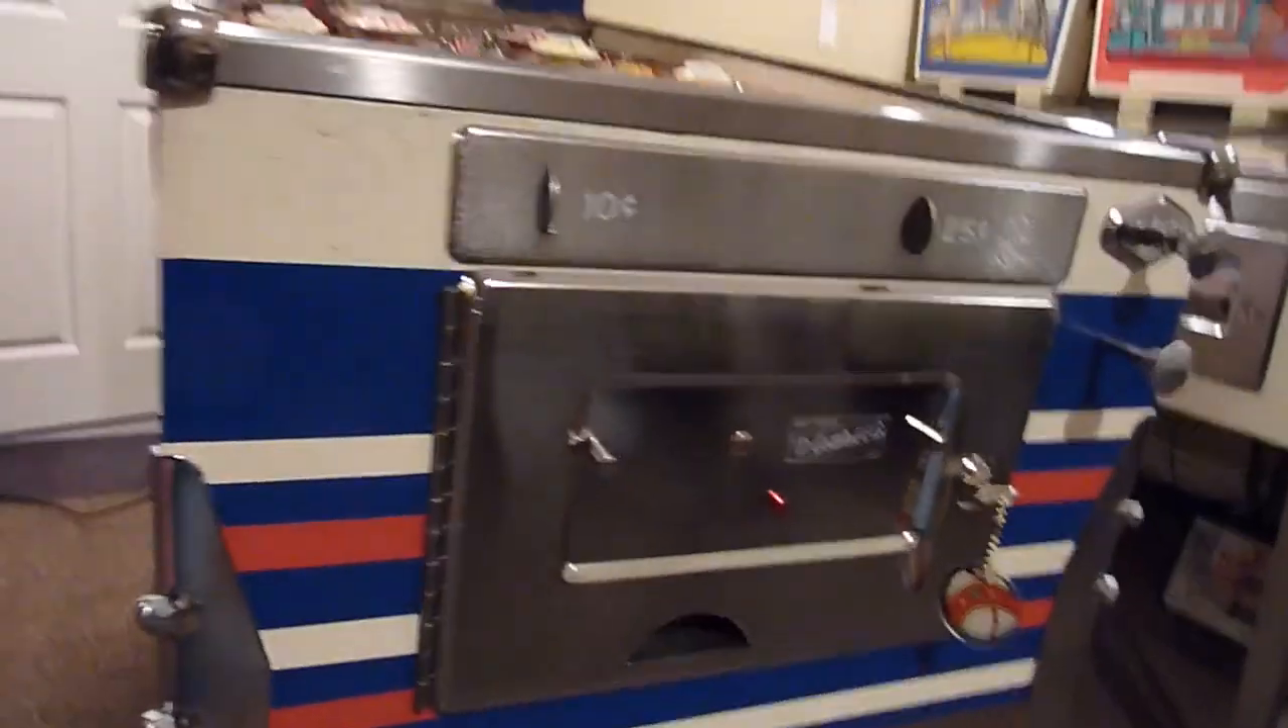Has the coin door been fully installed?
Yes.